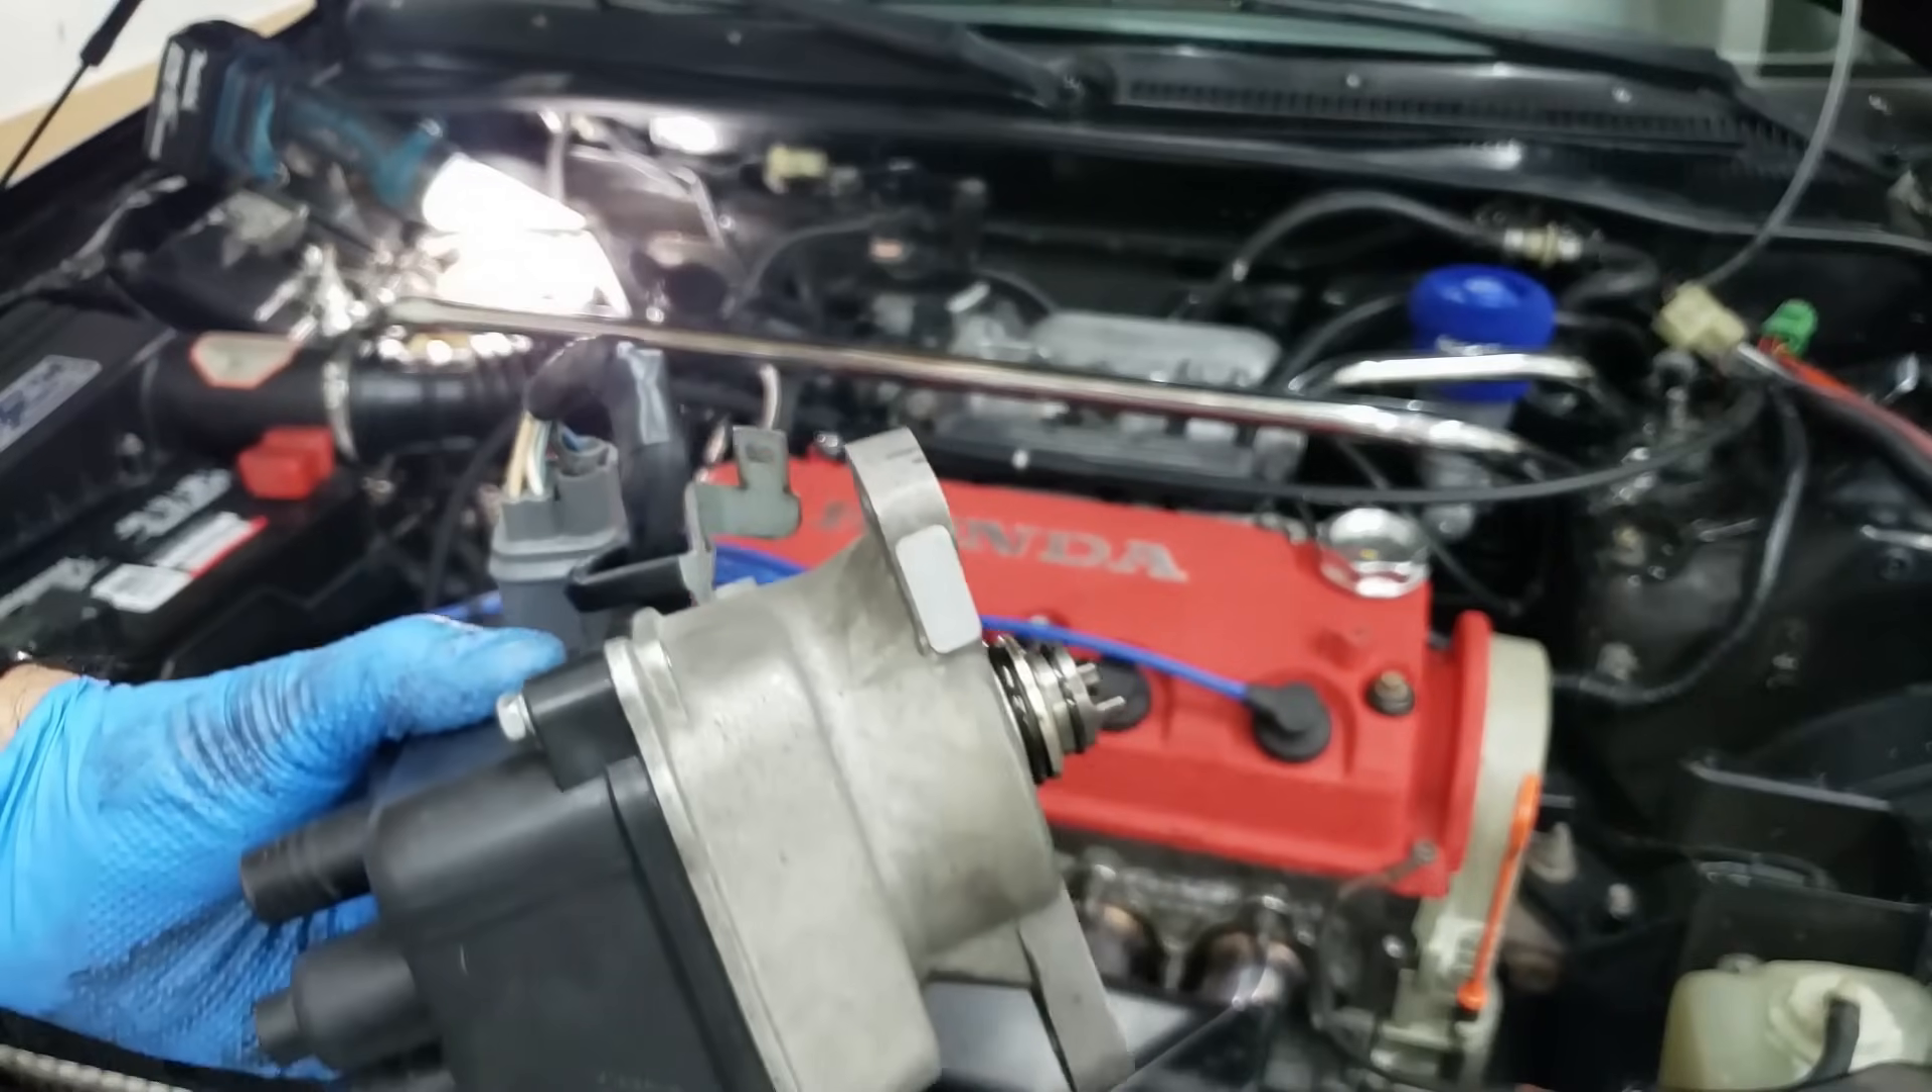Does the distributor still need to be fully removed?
No.